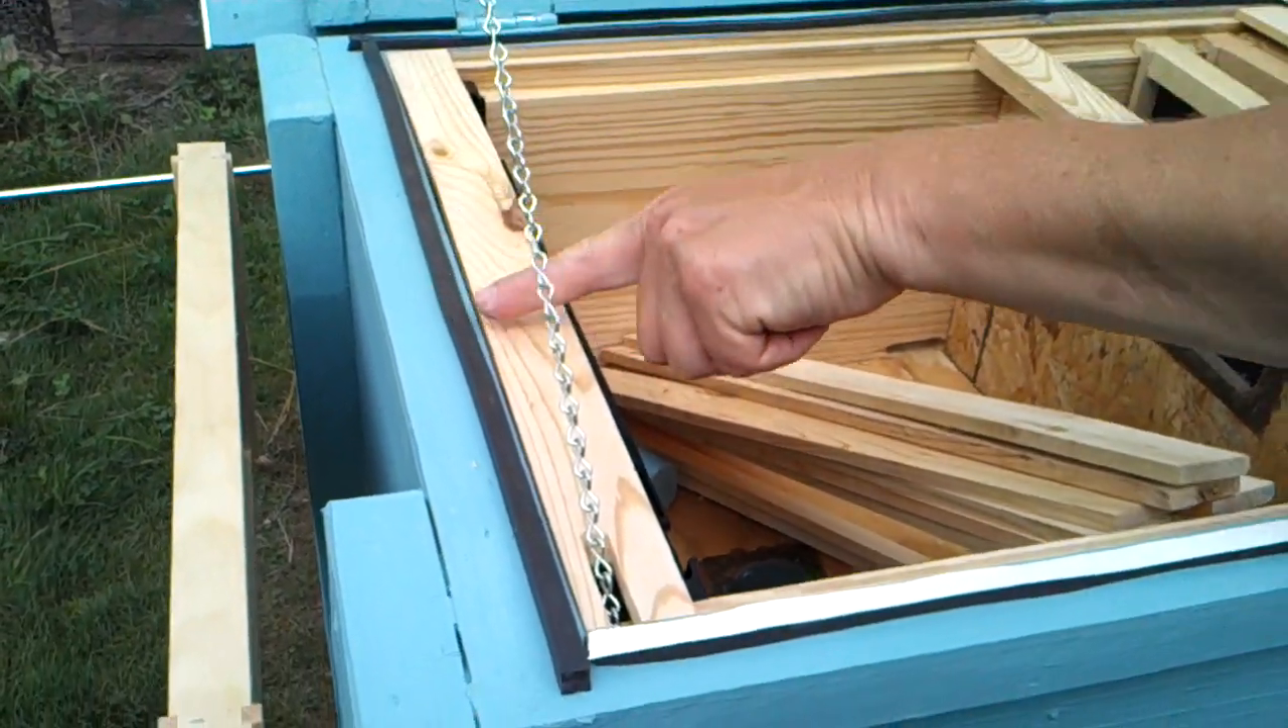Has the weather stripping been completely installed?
Yes.